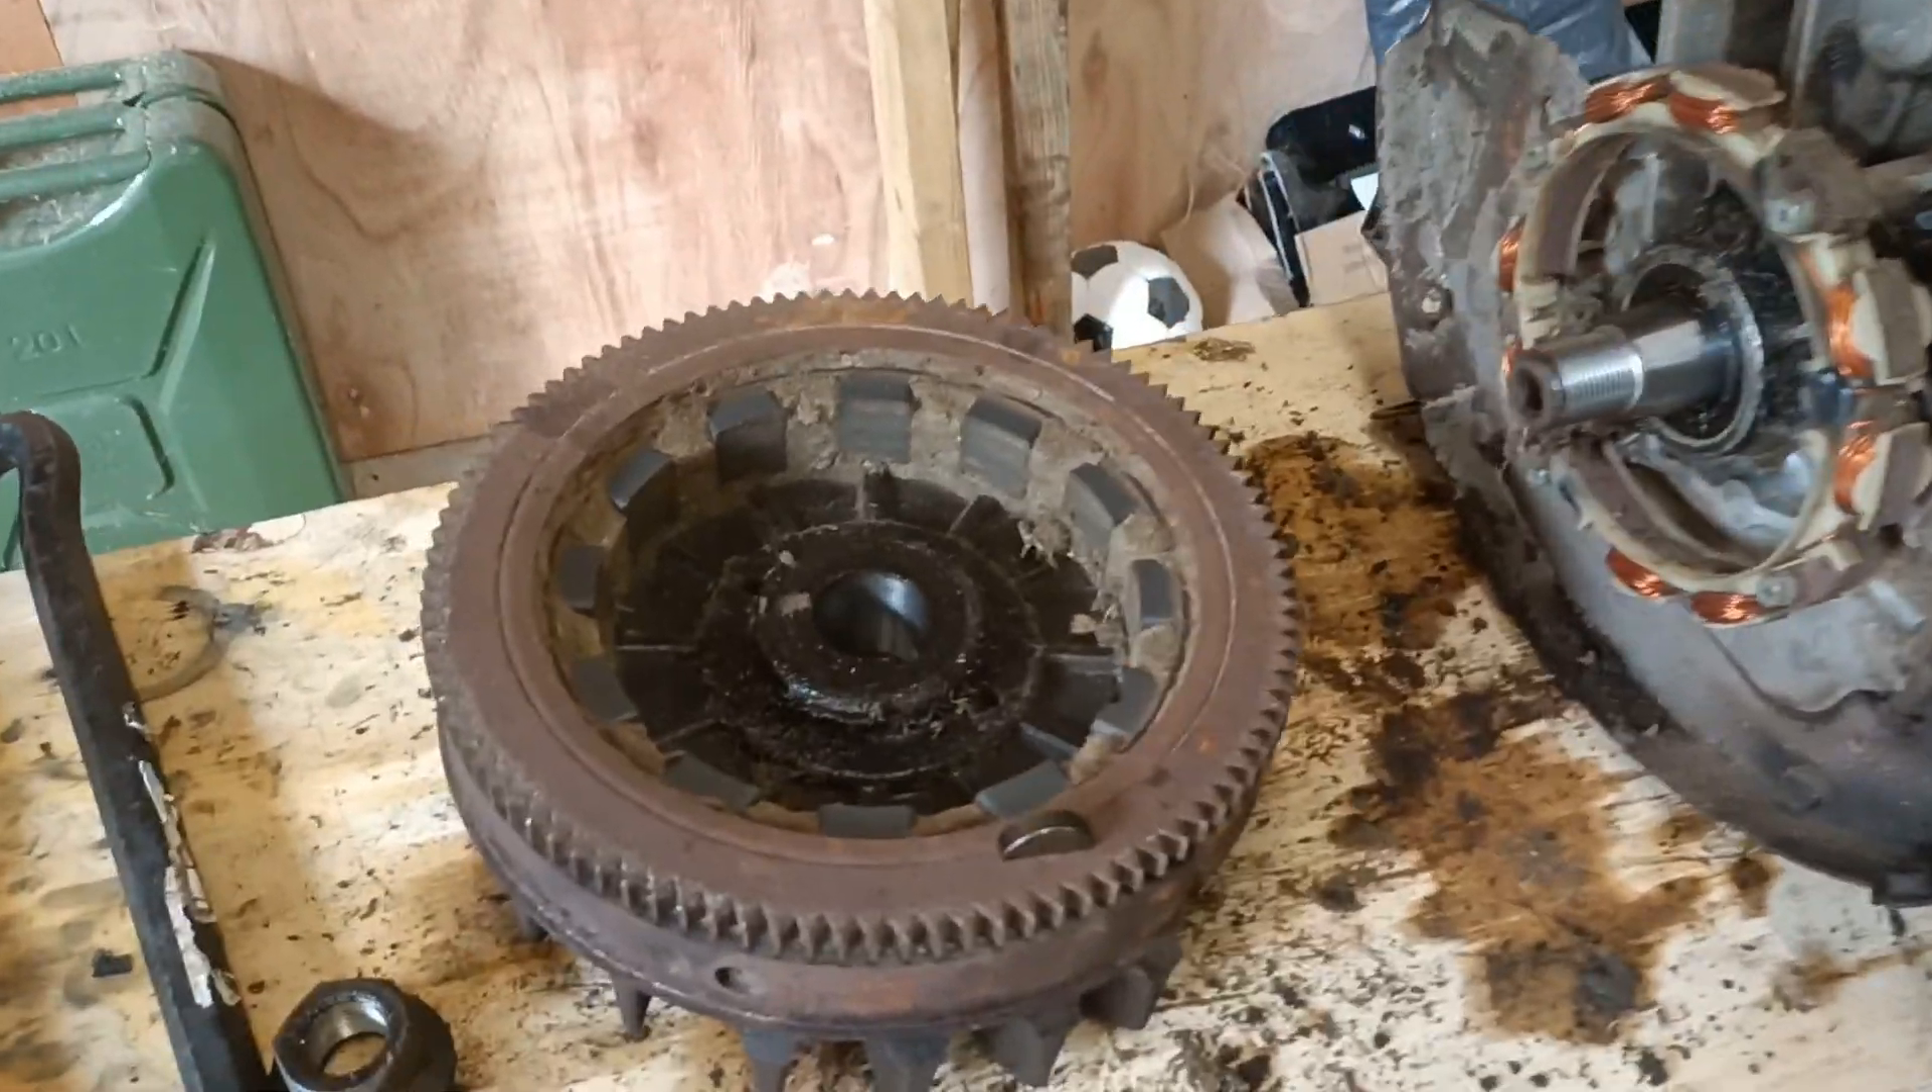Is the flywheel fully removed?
Yes.